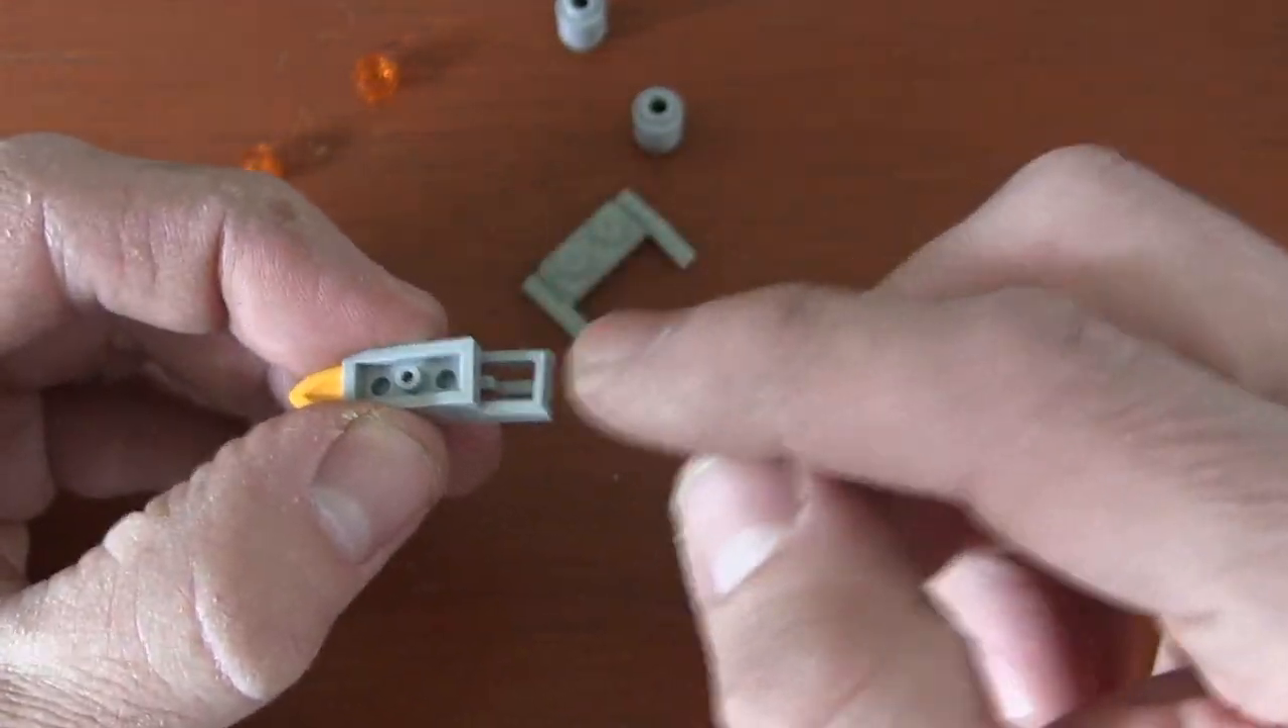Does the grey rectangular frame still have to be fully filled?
Yes.